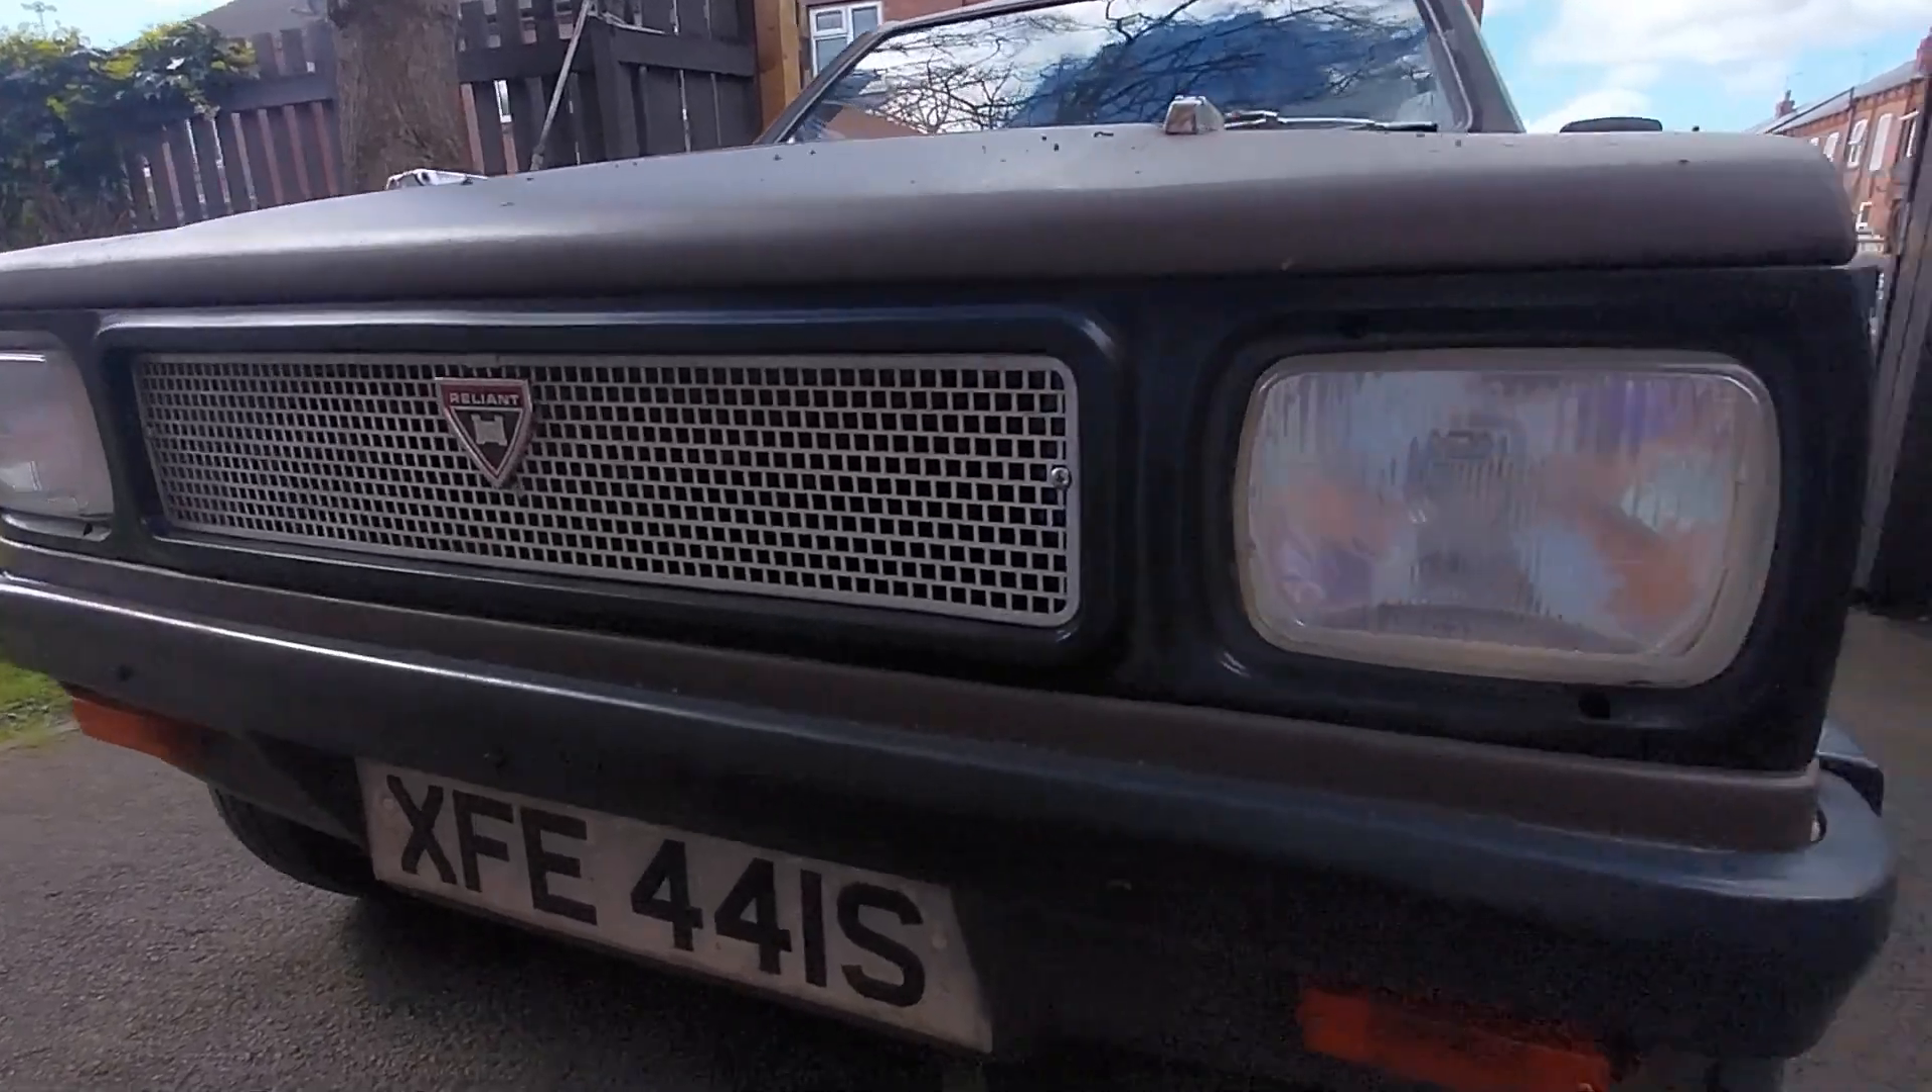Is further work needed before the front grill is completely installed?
No.